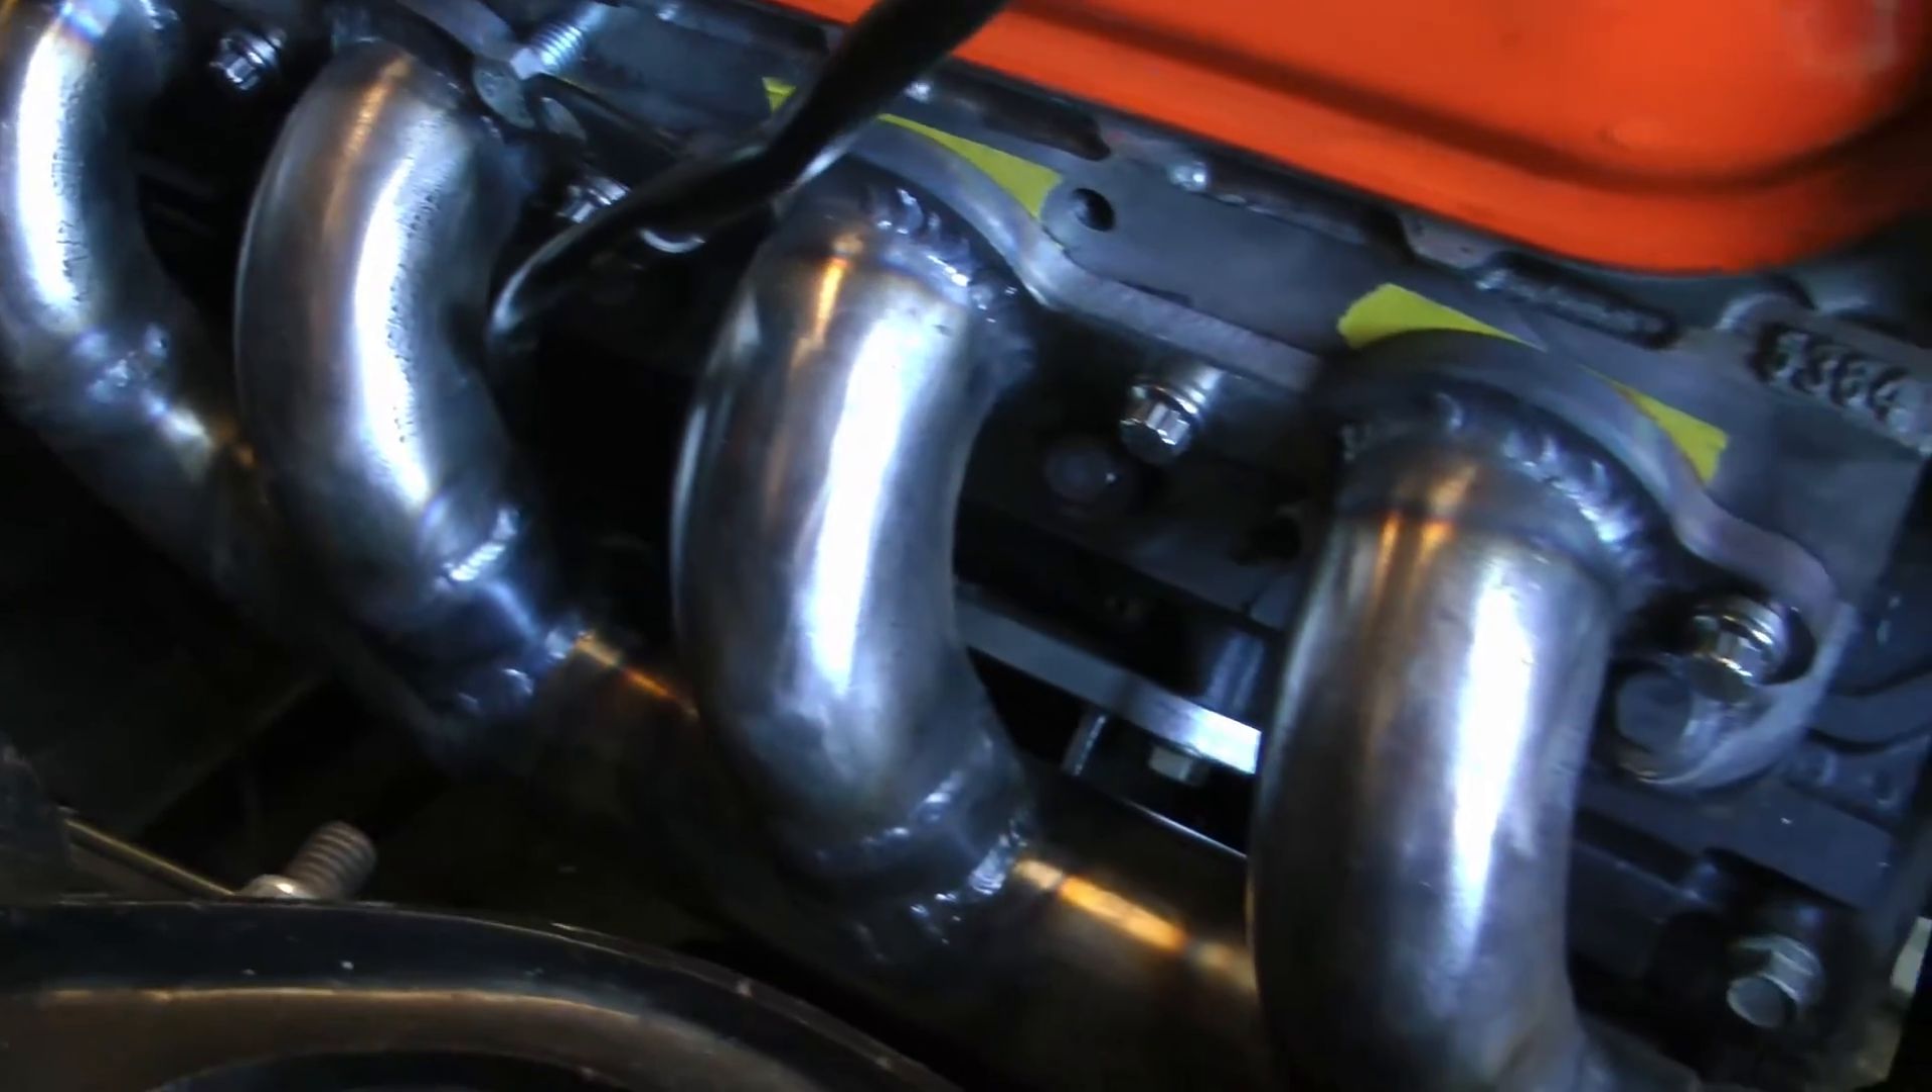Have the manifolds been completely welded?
Yes.